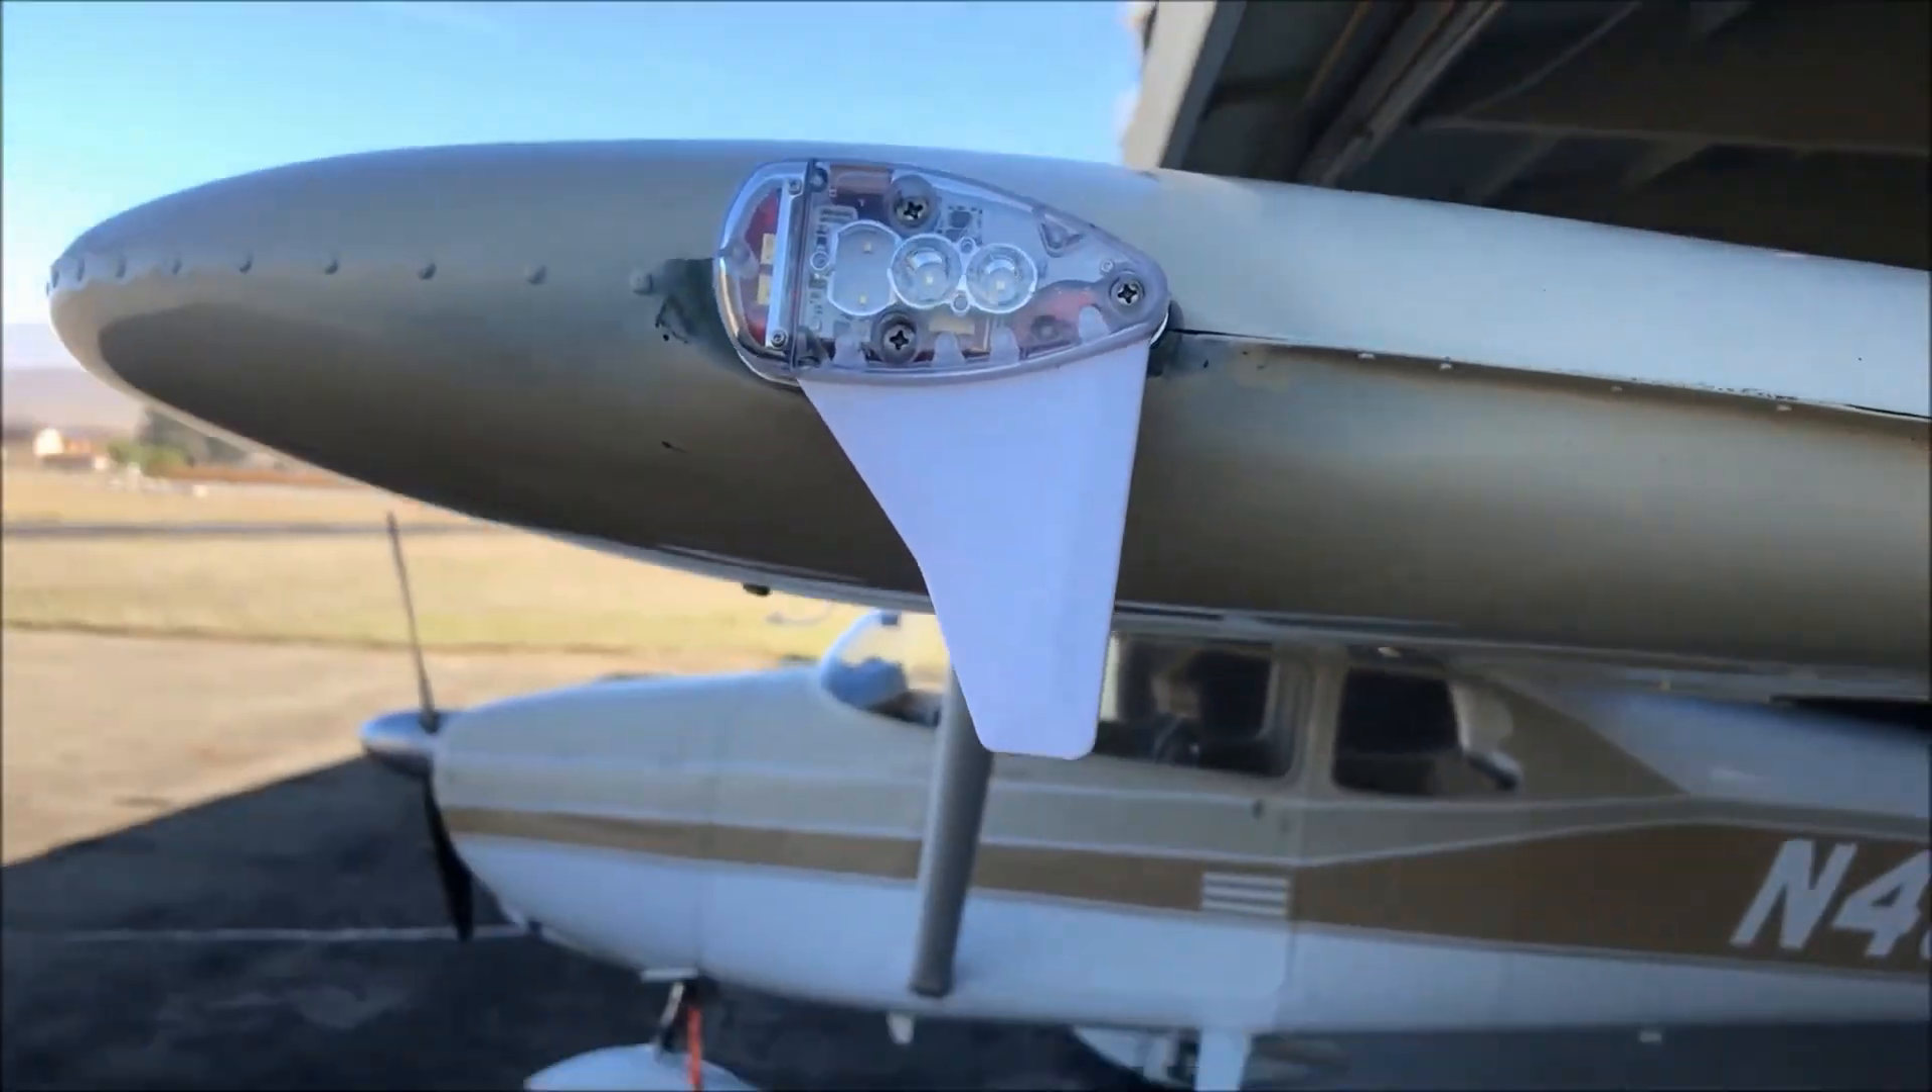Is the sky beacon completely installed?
Yes.